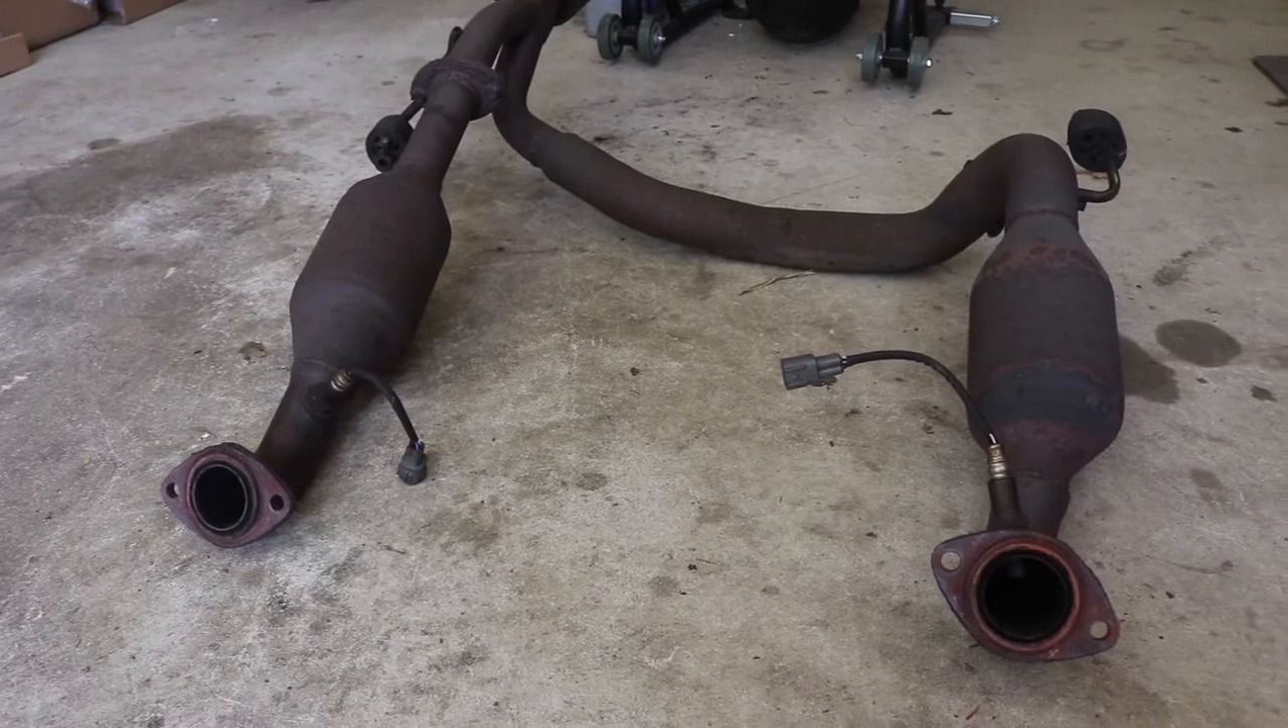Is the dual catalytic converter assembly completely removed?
Yes.